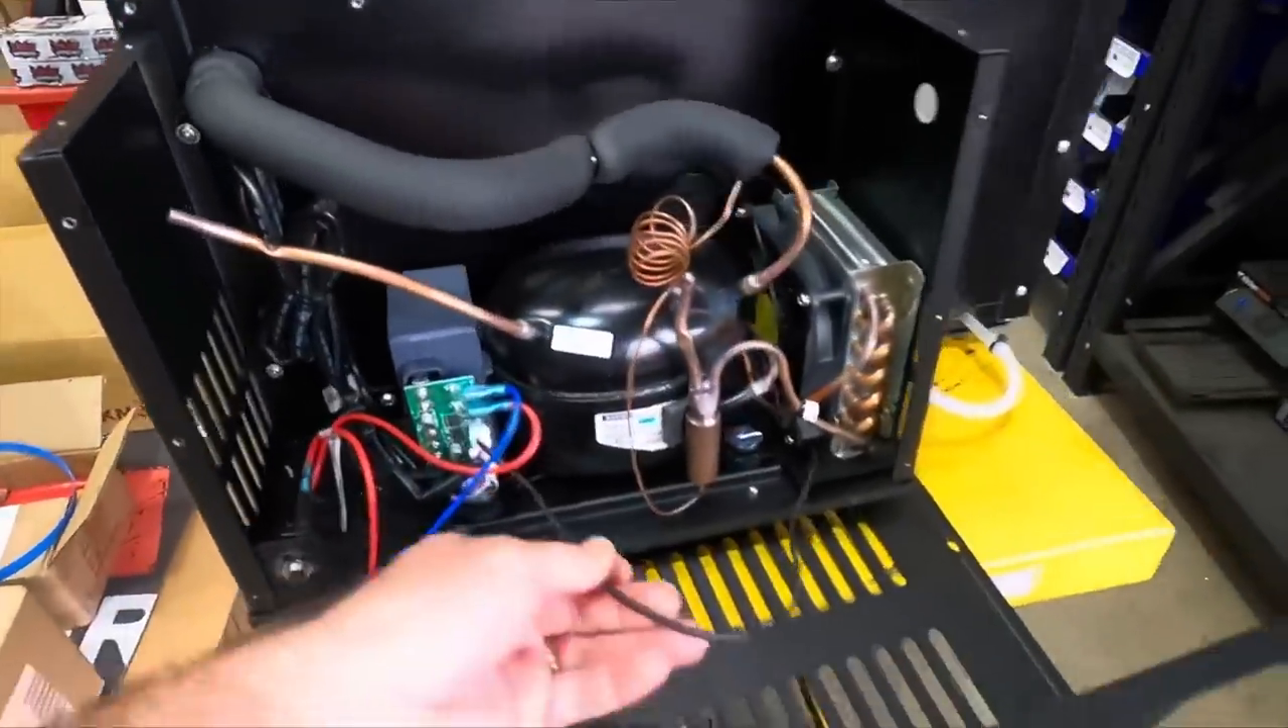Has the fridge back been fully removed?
Yes.